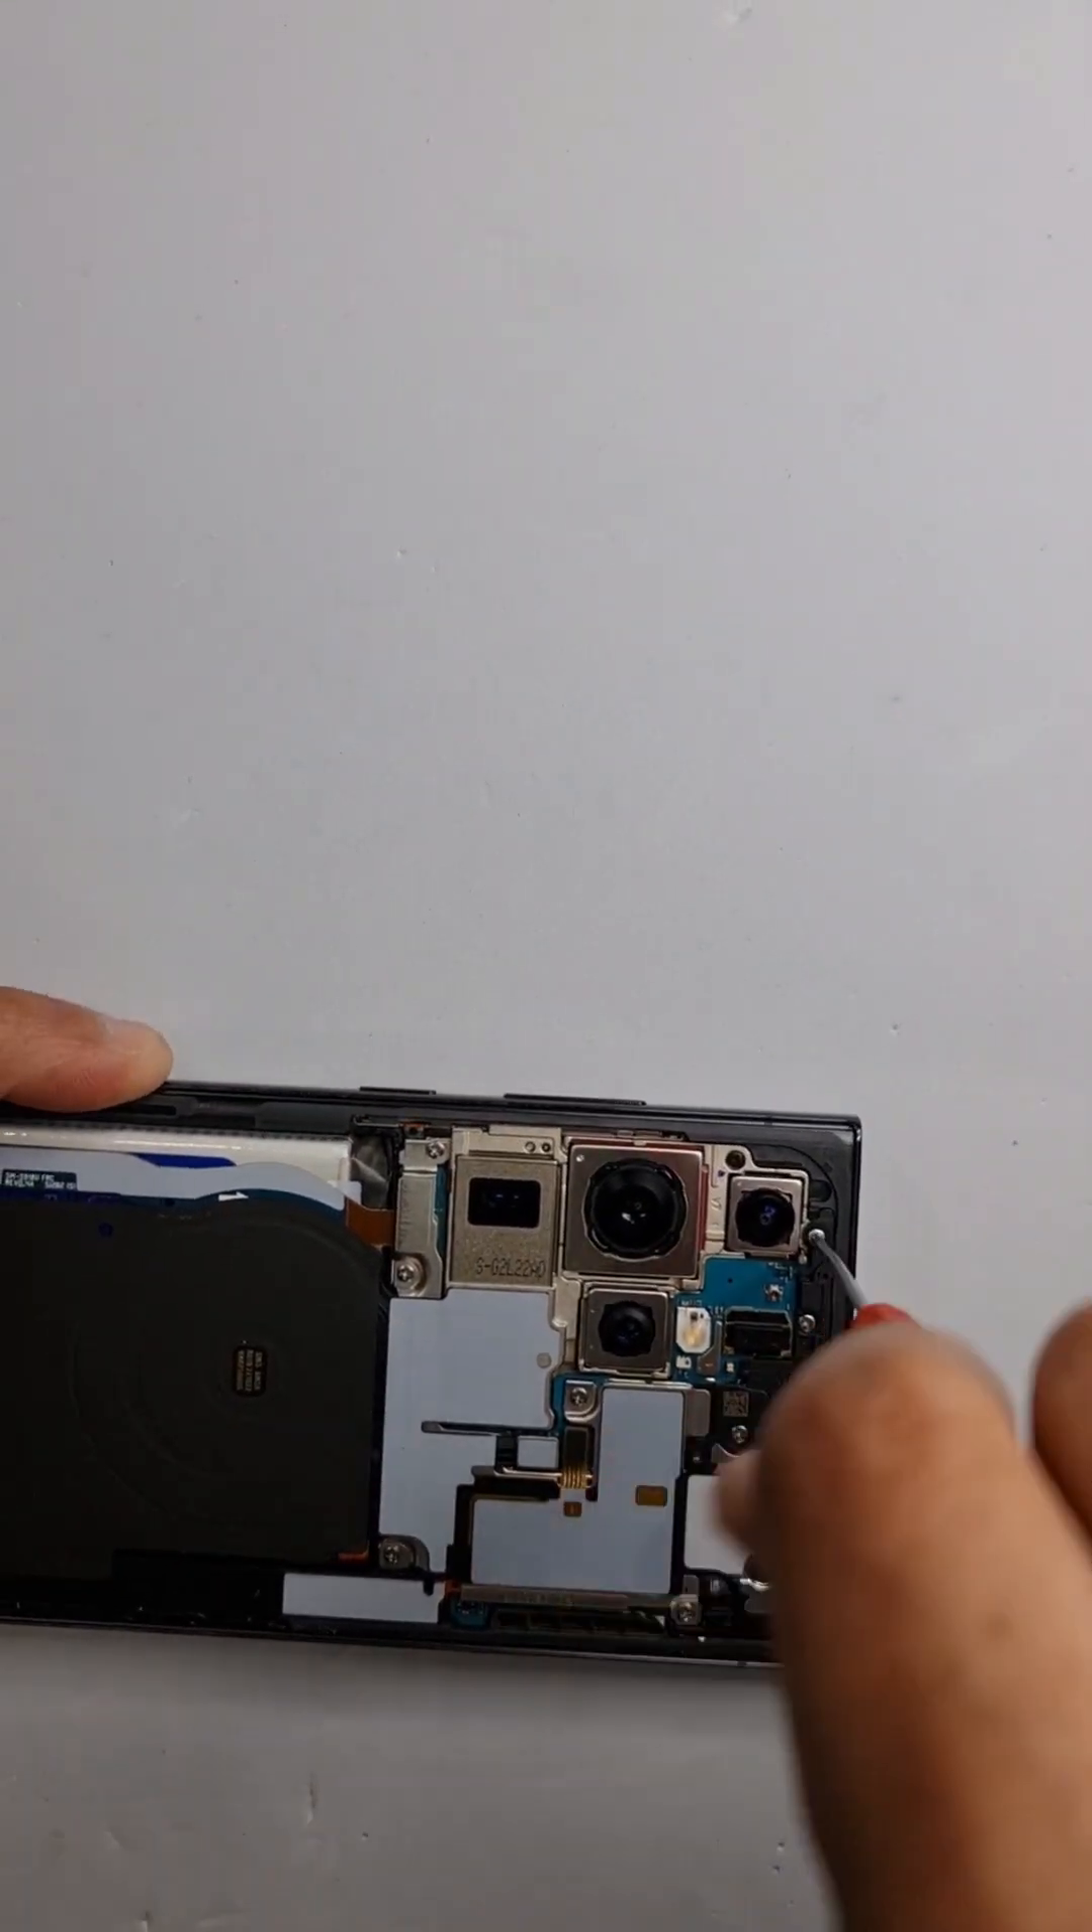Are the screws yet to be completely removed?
Yes.